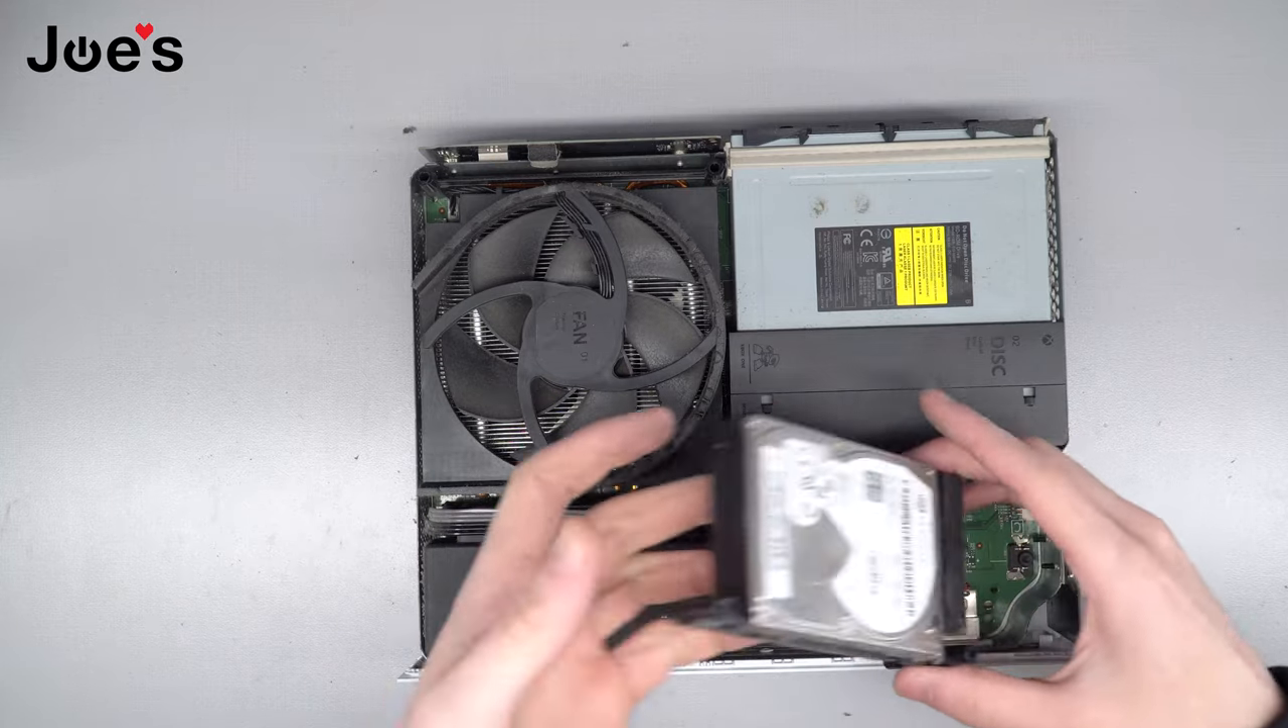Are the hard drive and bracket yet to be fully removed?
No.